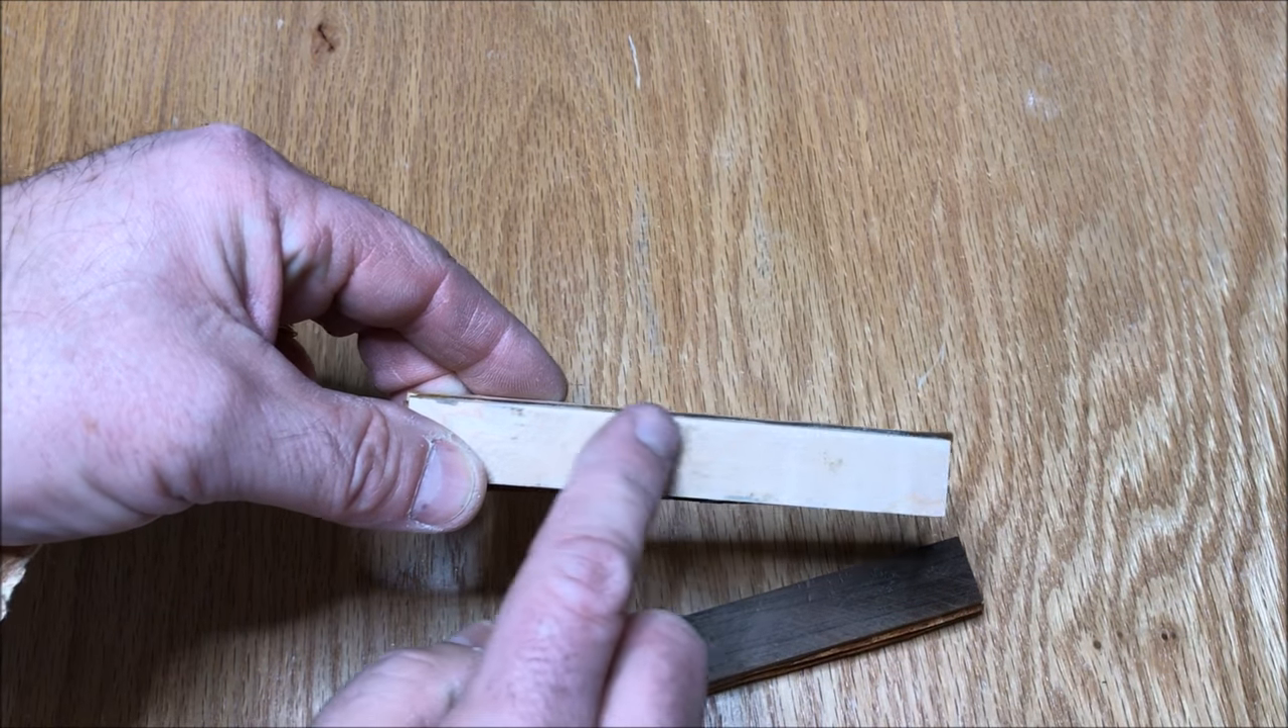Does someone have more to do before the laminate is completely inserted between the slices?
Yes.